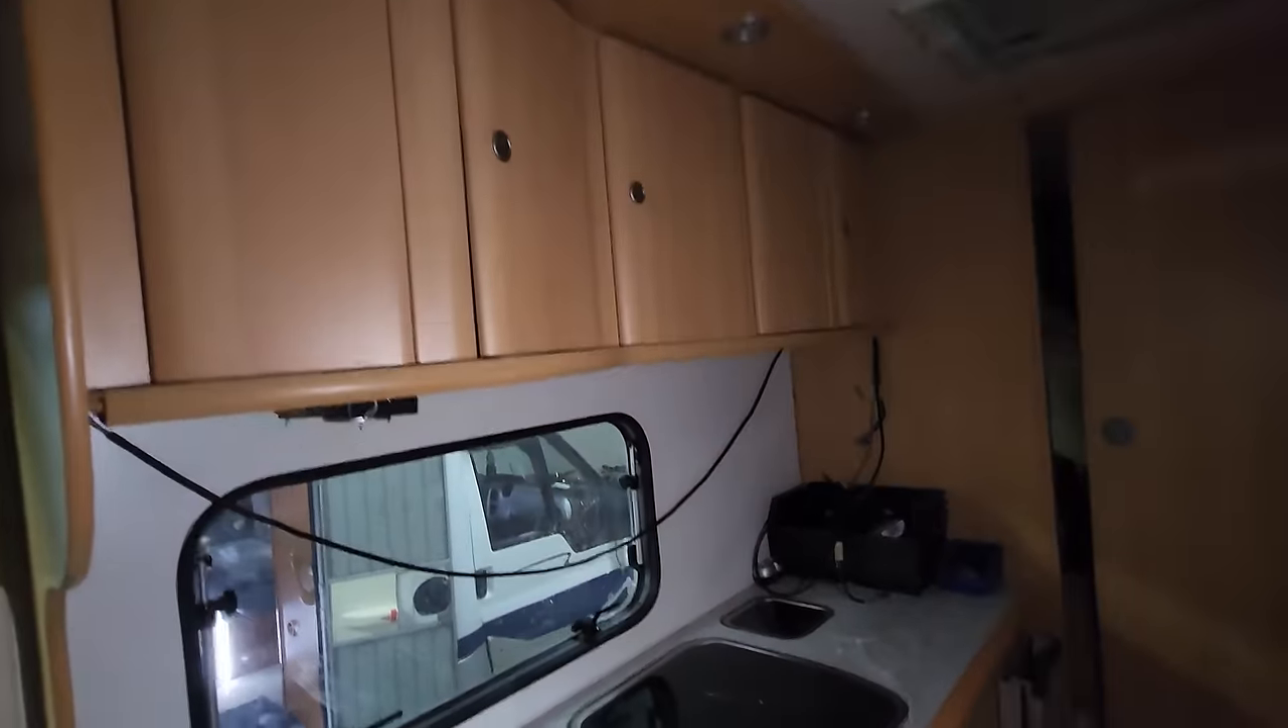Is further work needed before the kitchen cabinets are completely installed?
No.